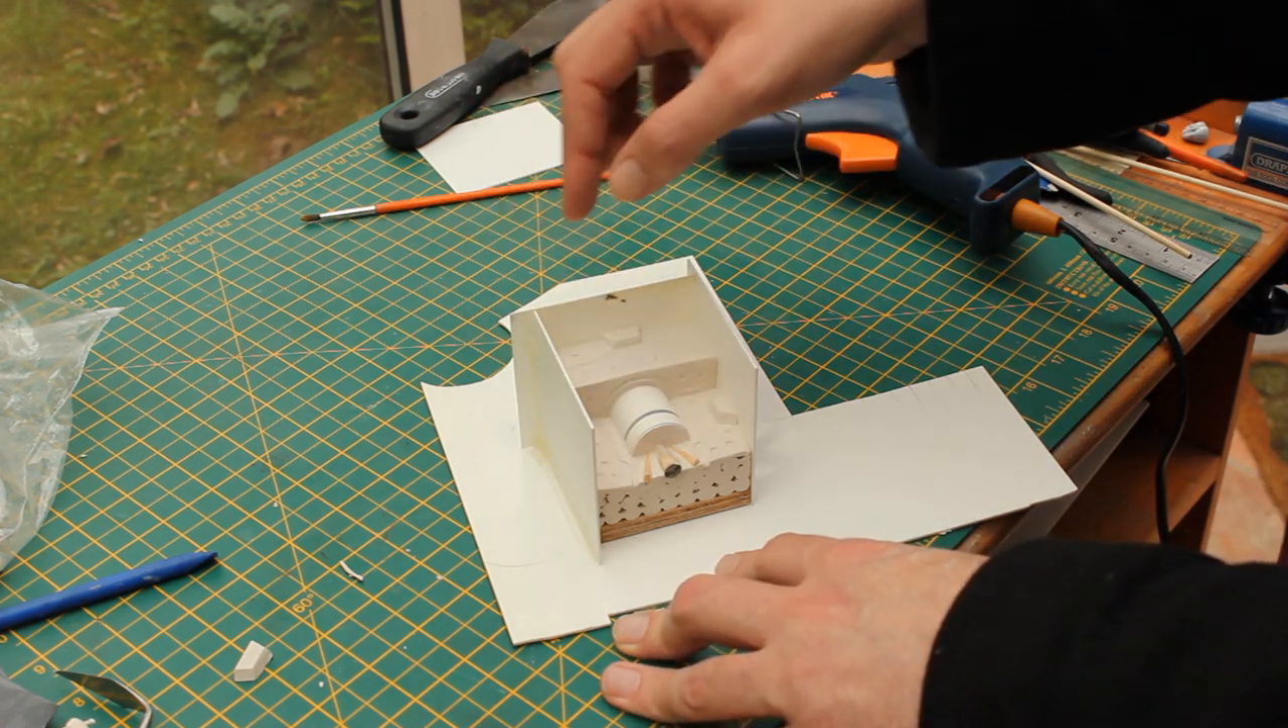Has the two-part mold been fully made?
No.